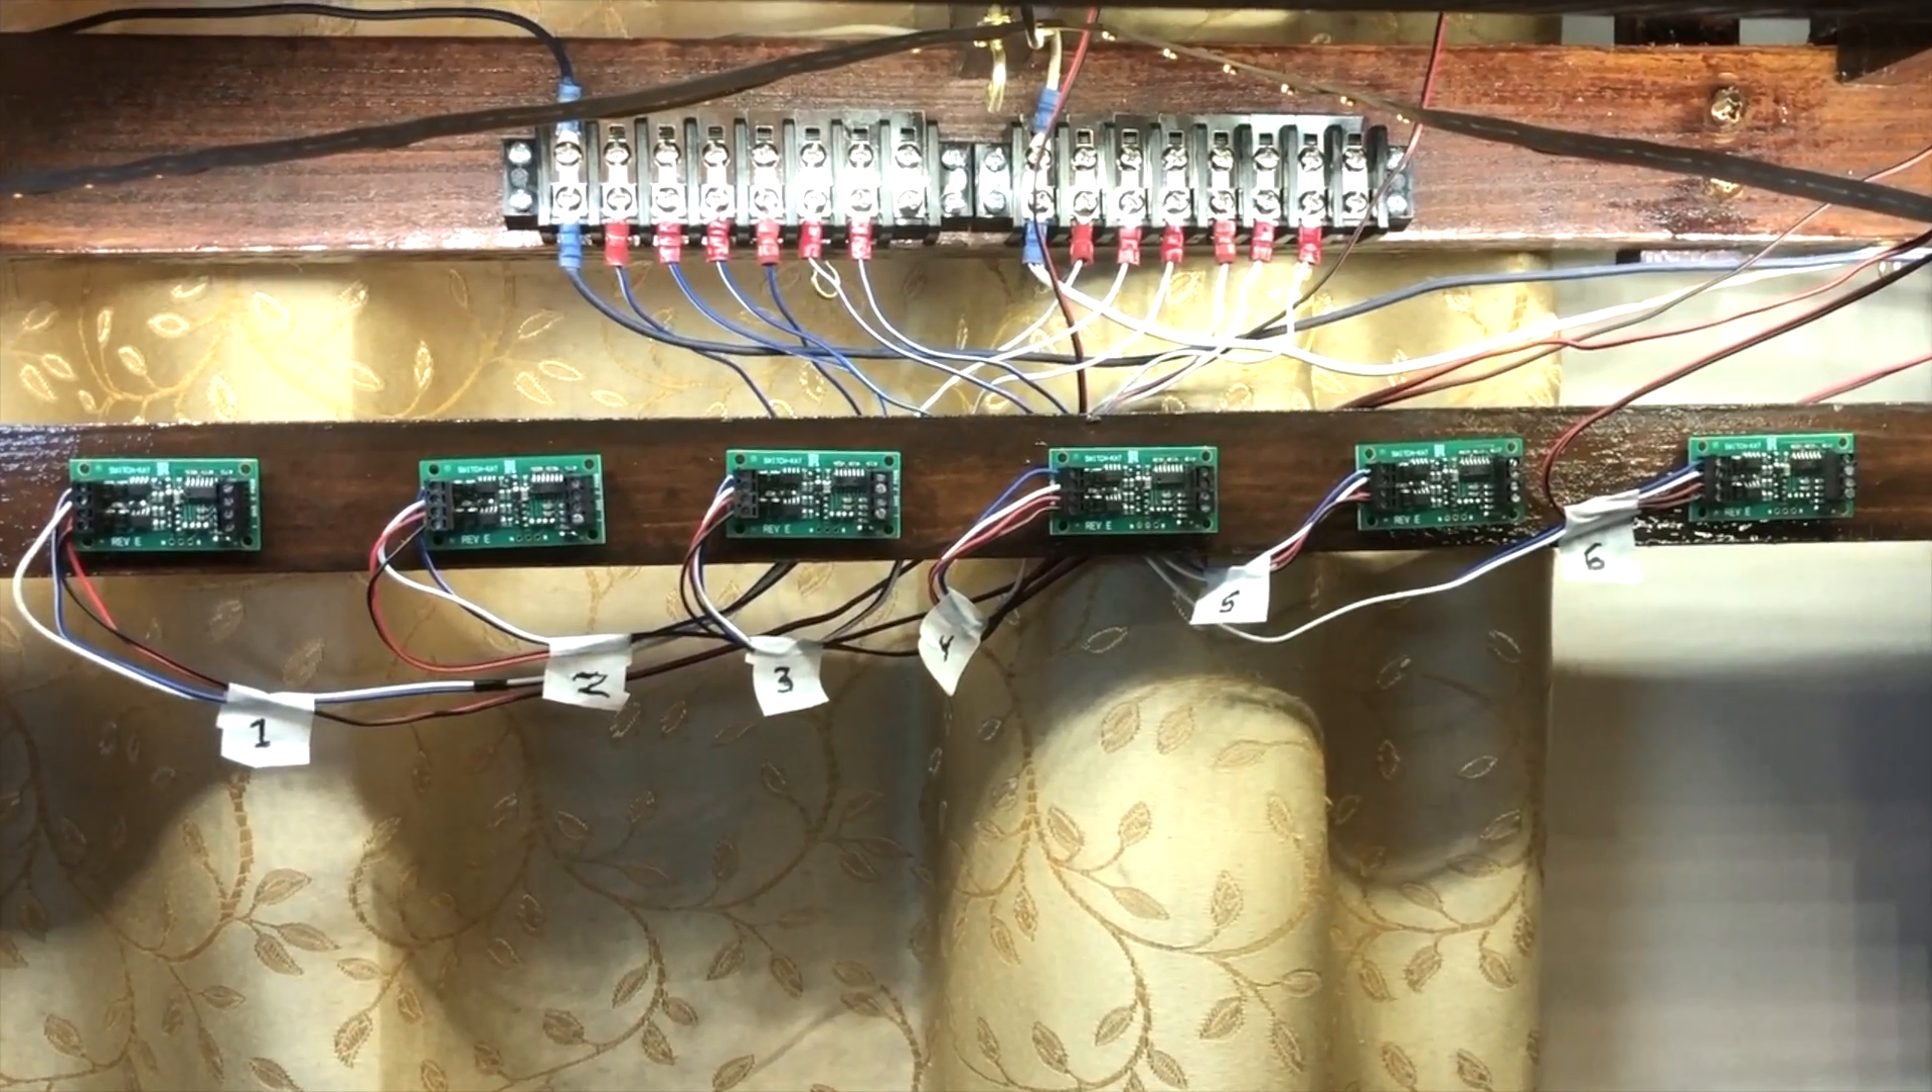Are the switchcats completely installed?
Yes.